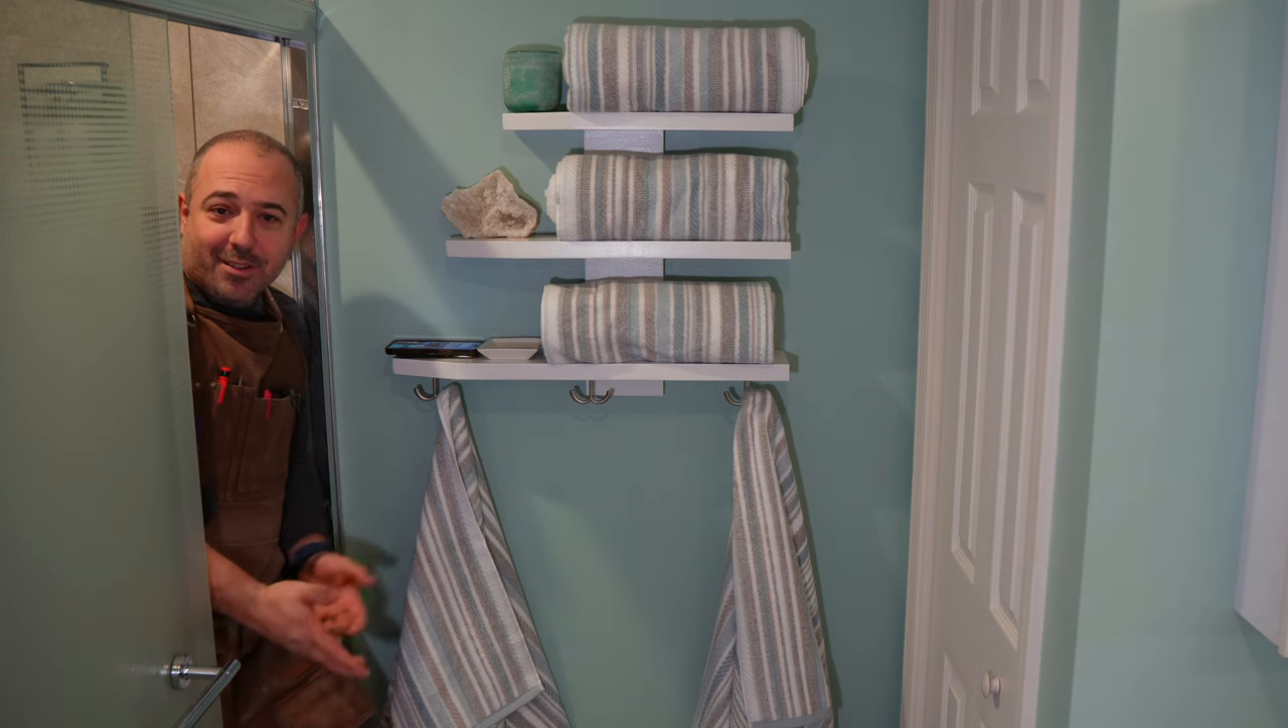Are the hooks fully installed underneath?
Yes.